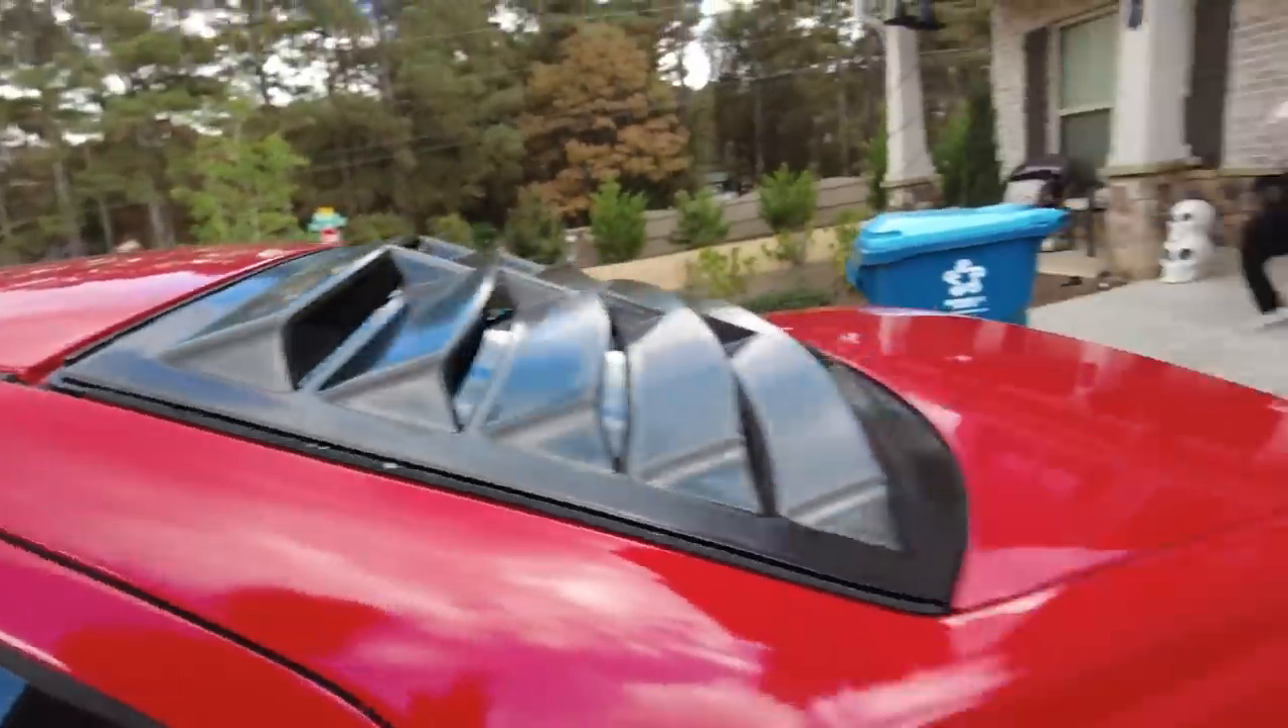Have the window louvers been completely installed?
Yes.